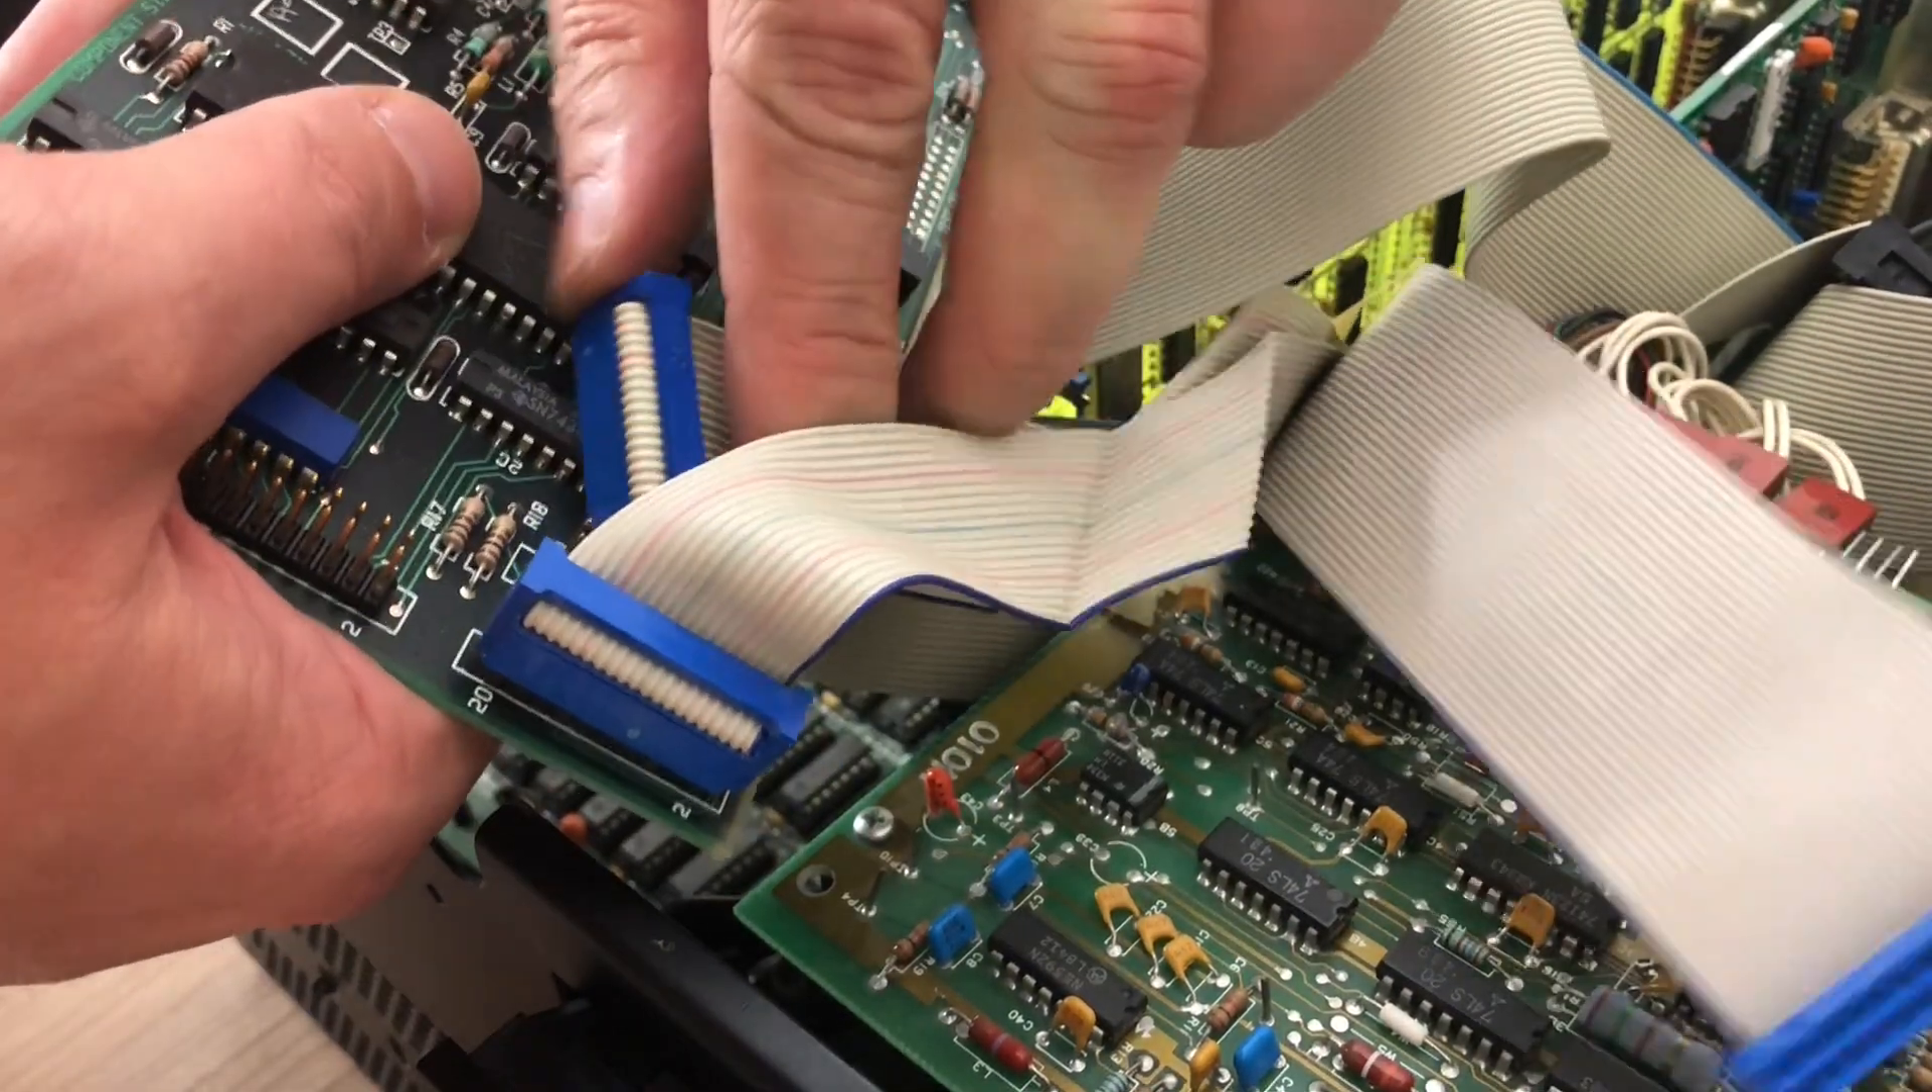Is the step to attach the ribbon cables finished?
No.